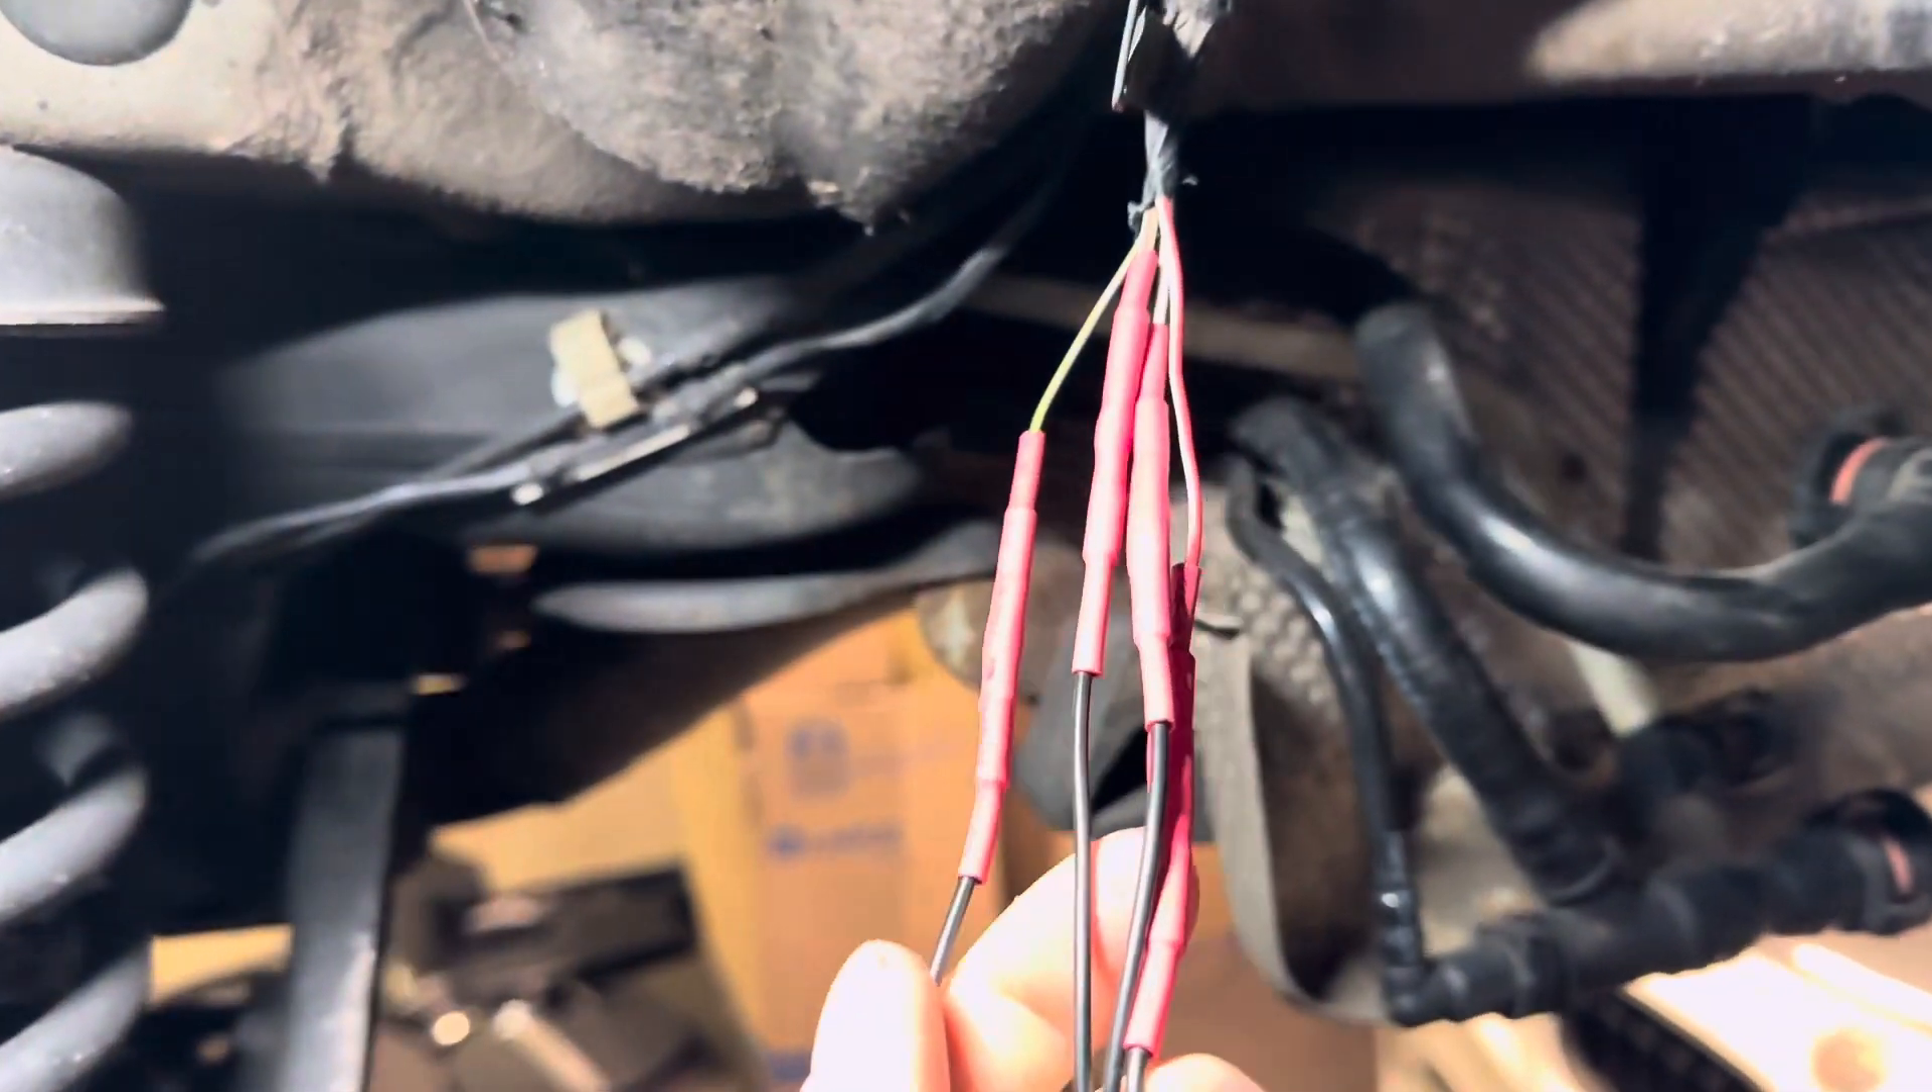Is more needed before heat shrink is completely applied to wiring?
No.